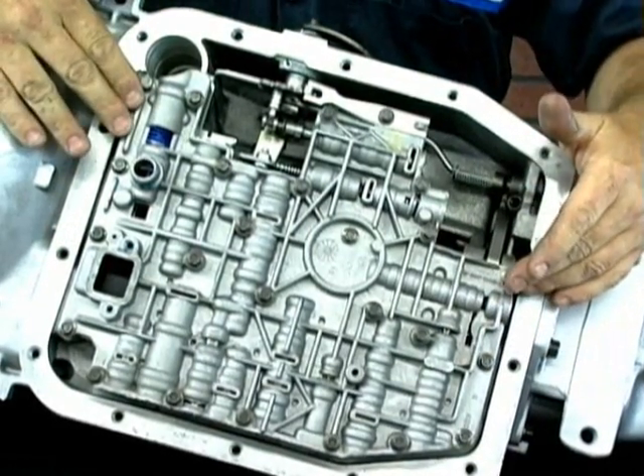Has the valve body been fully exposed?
Yes.